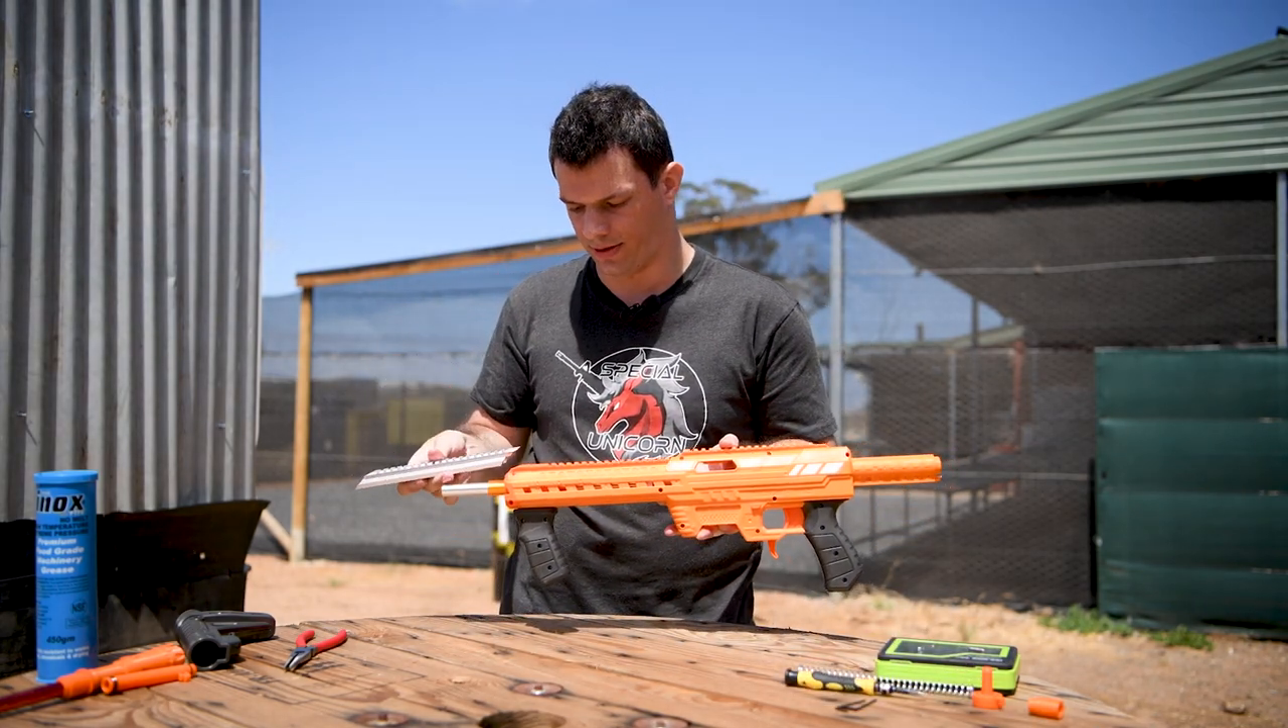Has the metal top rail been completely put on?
No.